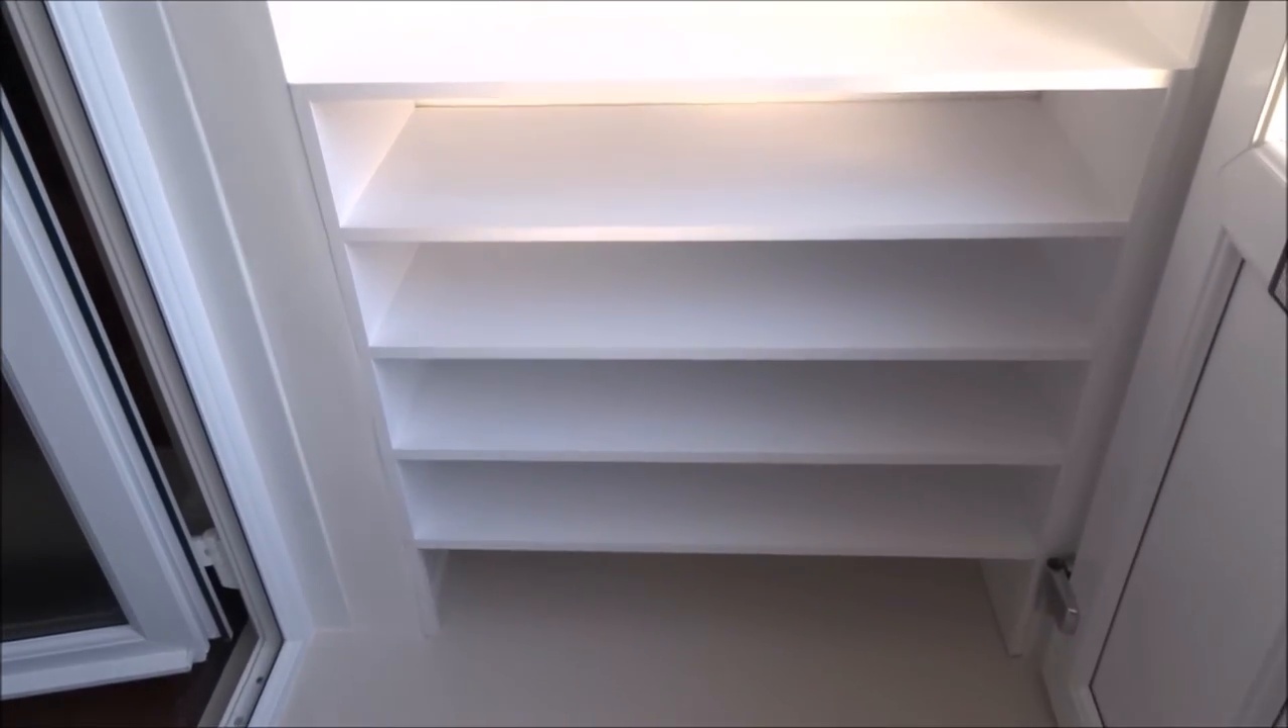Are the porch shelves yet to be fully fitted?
No.